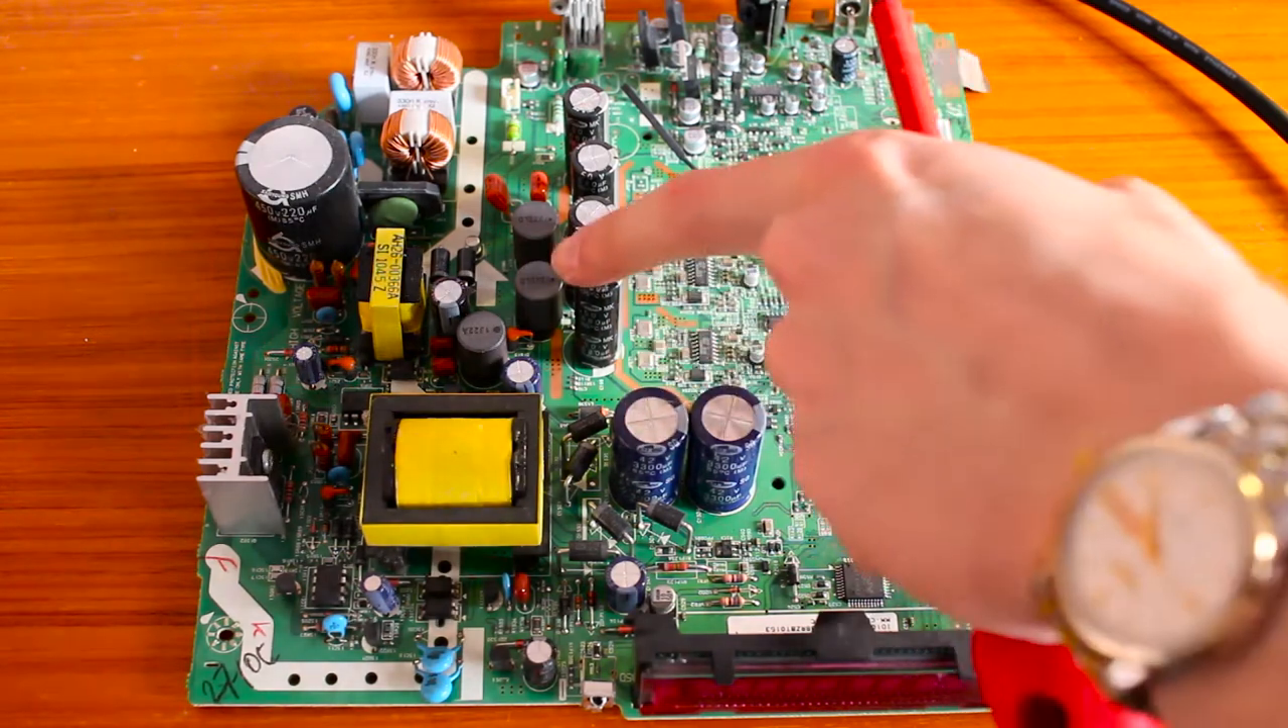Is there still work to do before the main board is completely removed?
No.